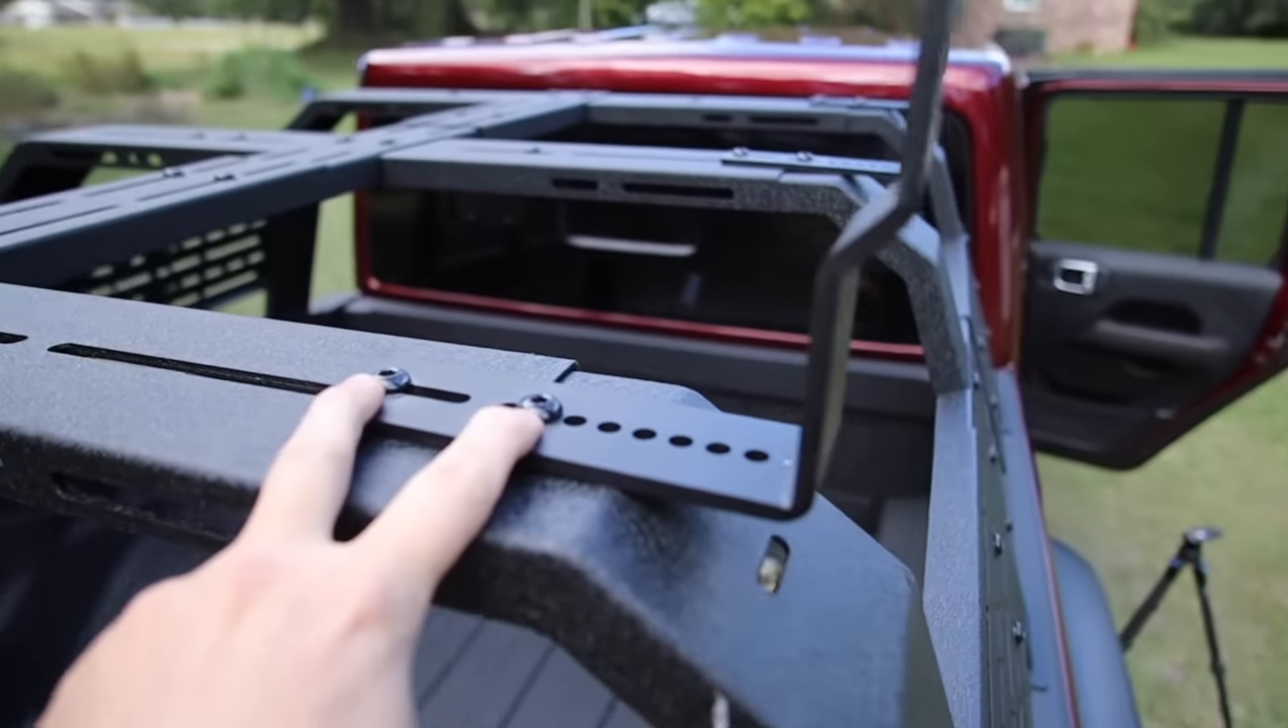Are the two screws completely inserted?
Yes.